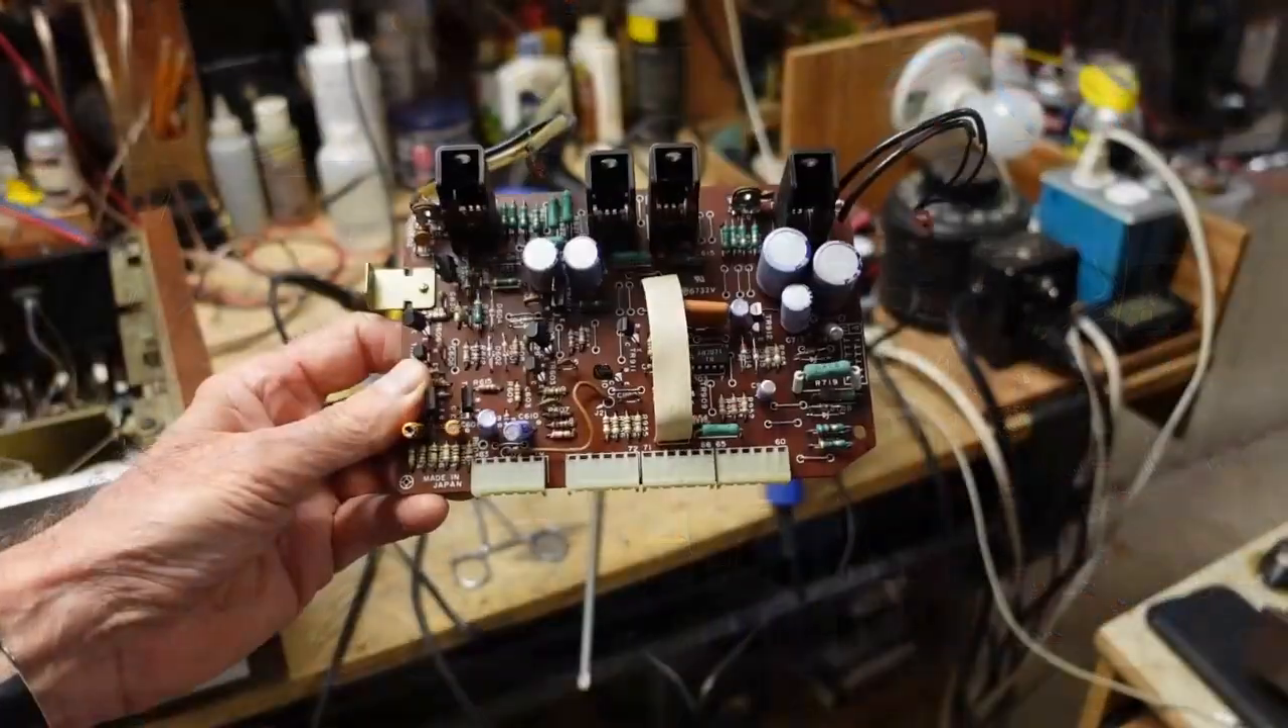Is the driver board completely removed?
Yes.